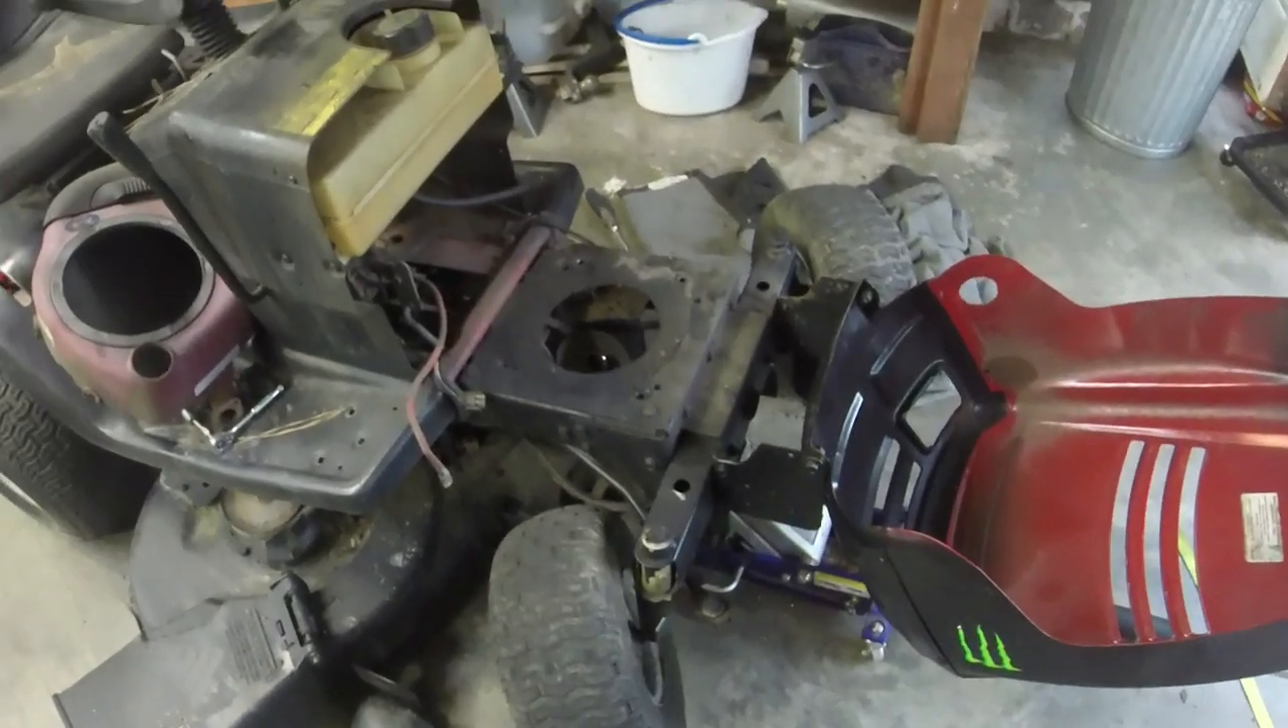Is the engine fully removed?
Yes.